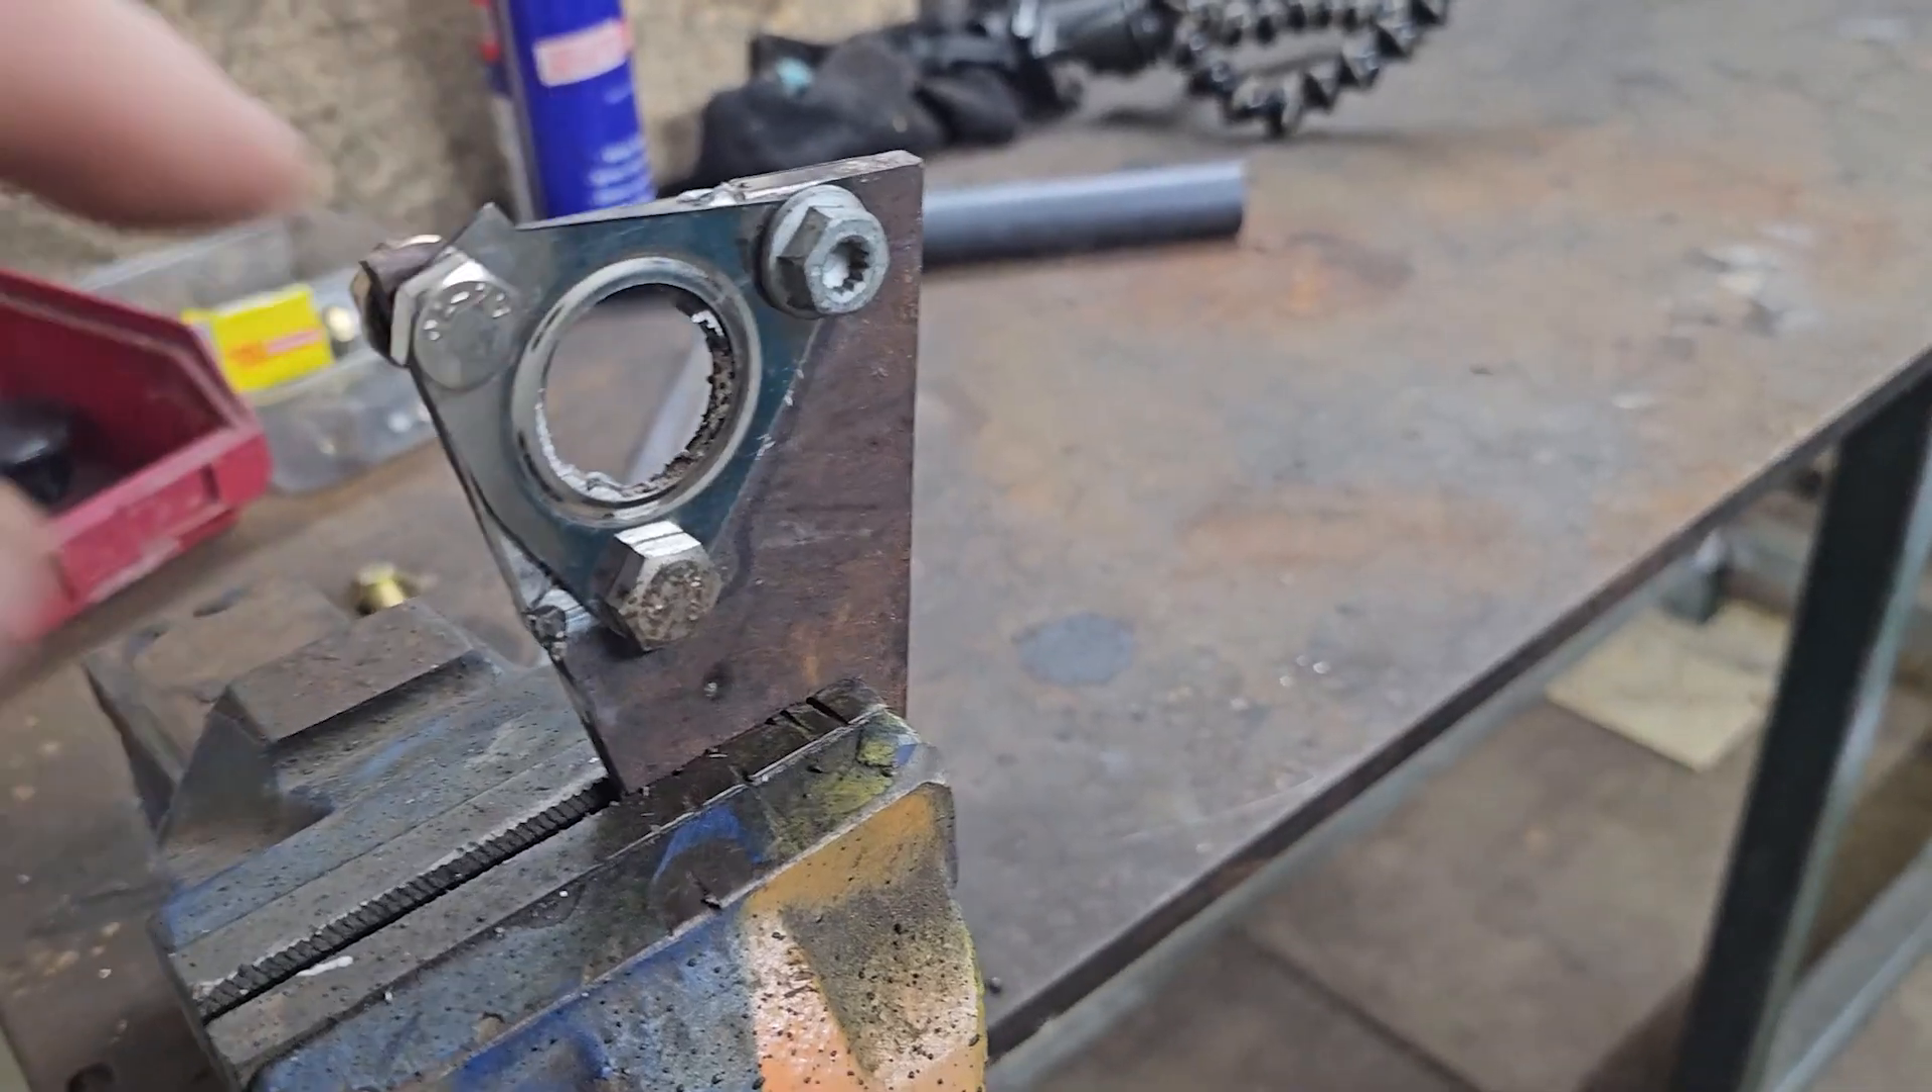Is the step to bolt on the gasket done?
Yes.